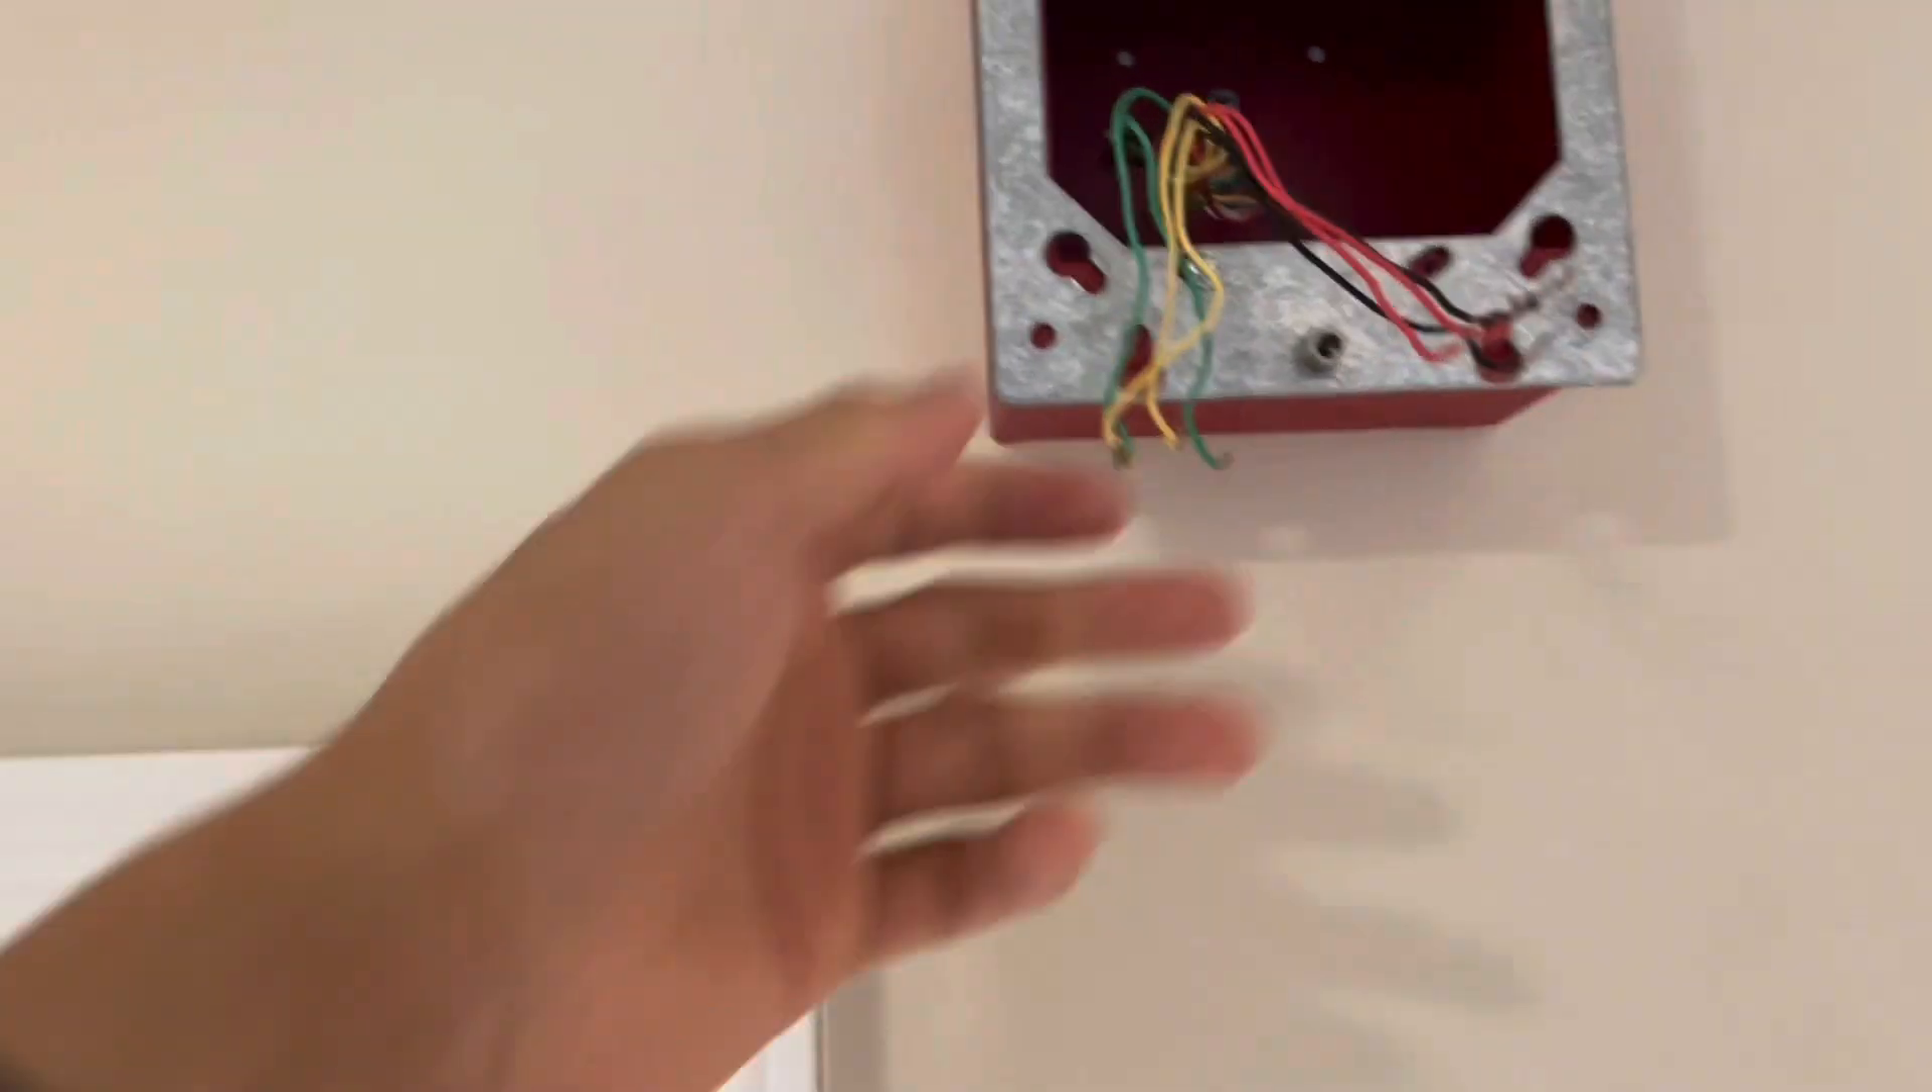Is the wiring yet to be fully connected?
Yes.